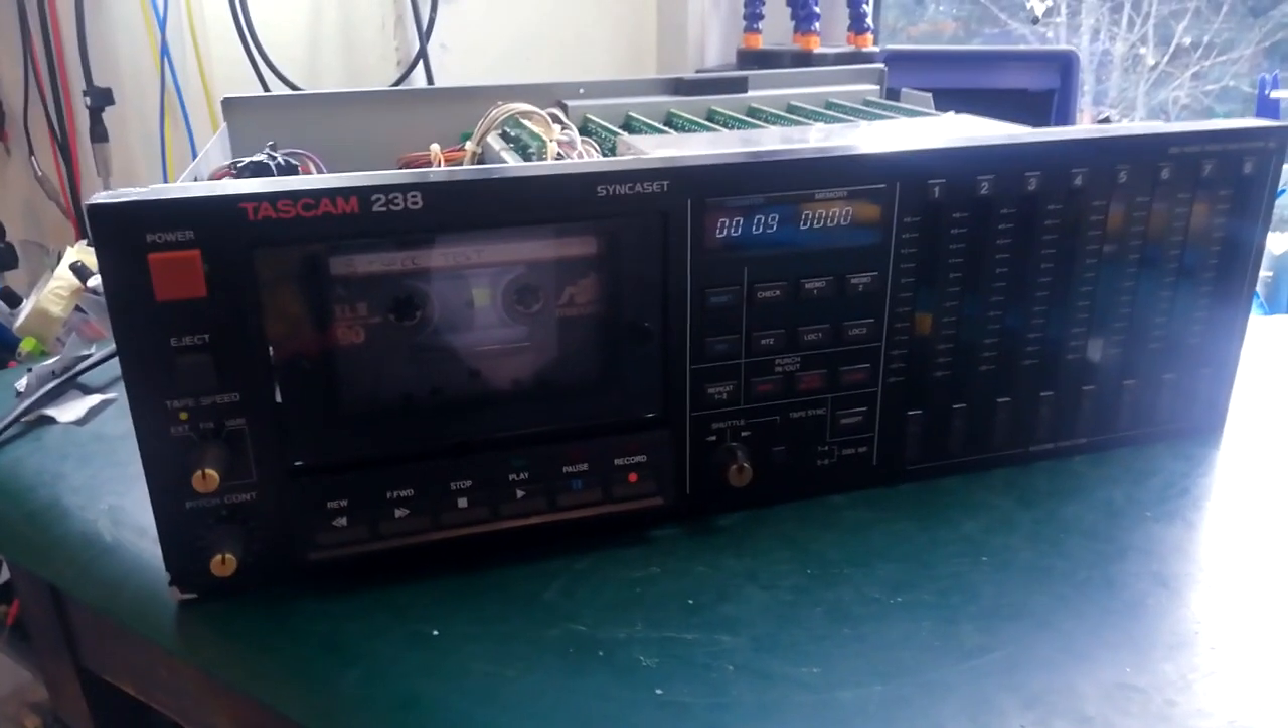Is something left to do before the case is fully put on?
Yes.